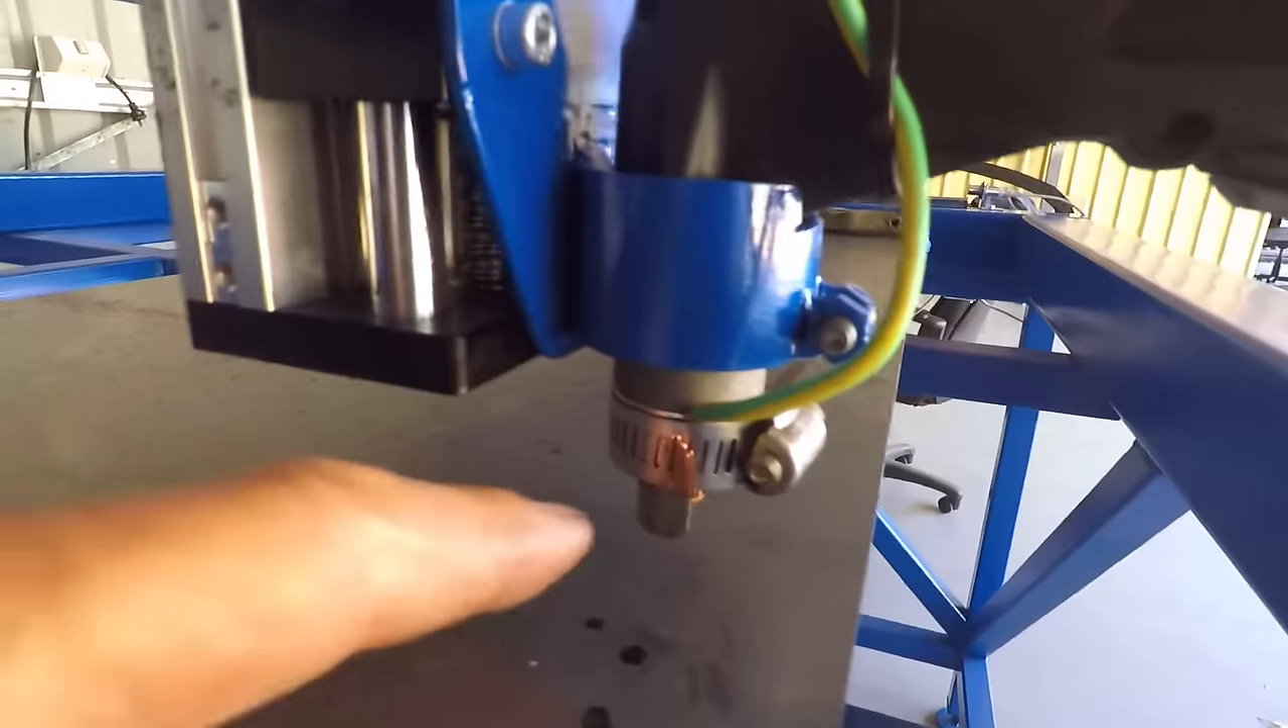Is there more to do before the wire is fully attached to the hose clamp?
No.